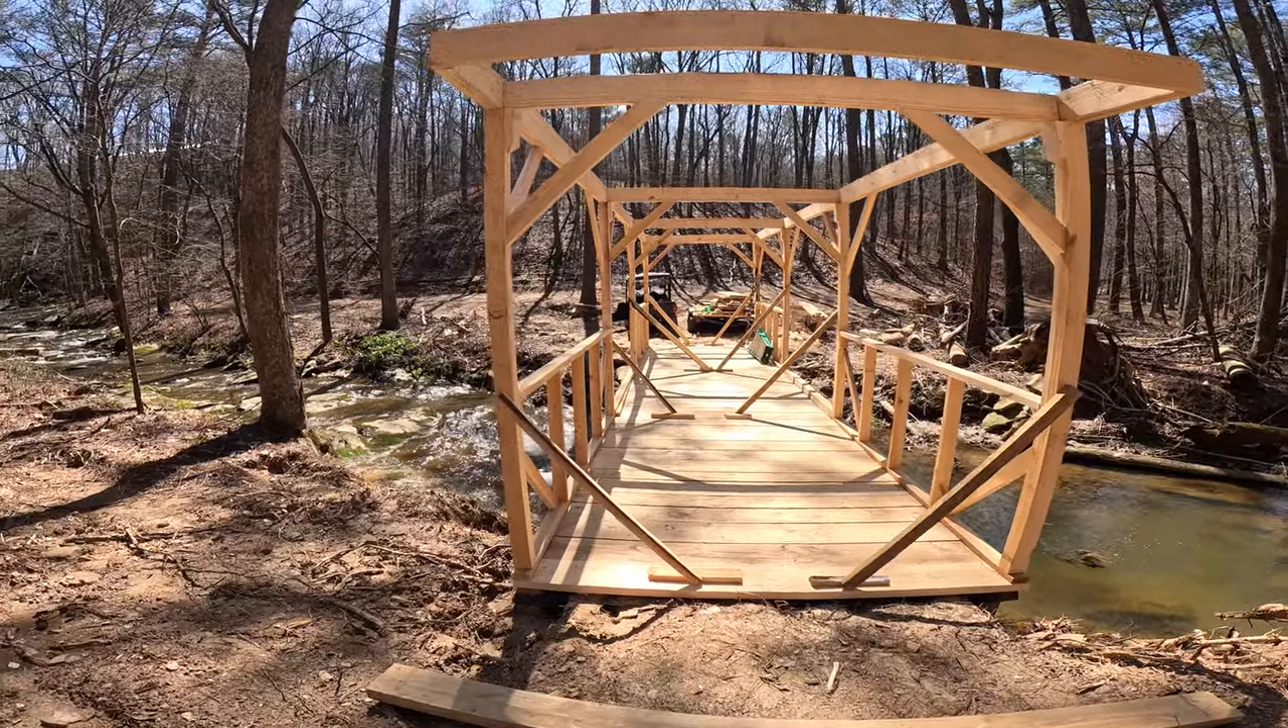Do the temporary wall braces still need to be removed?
Yes.